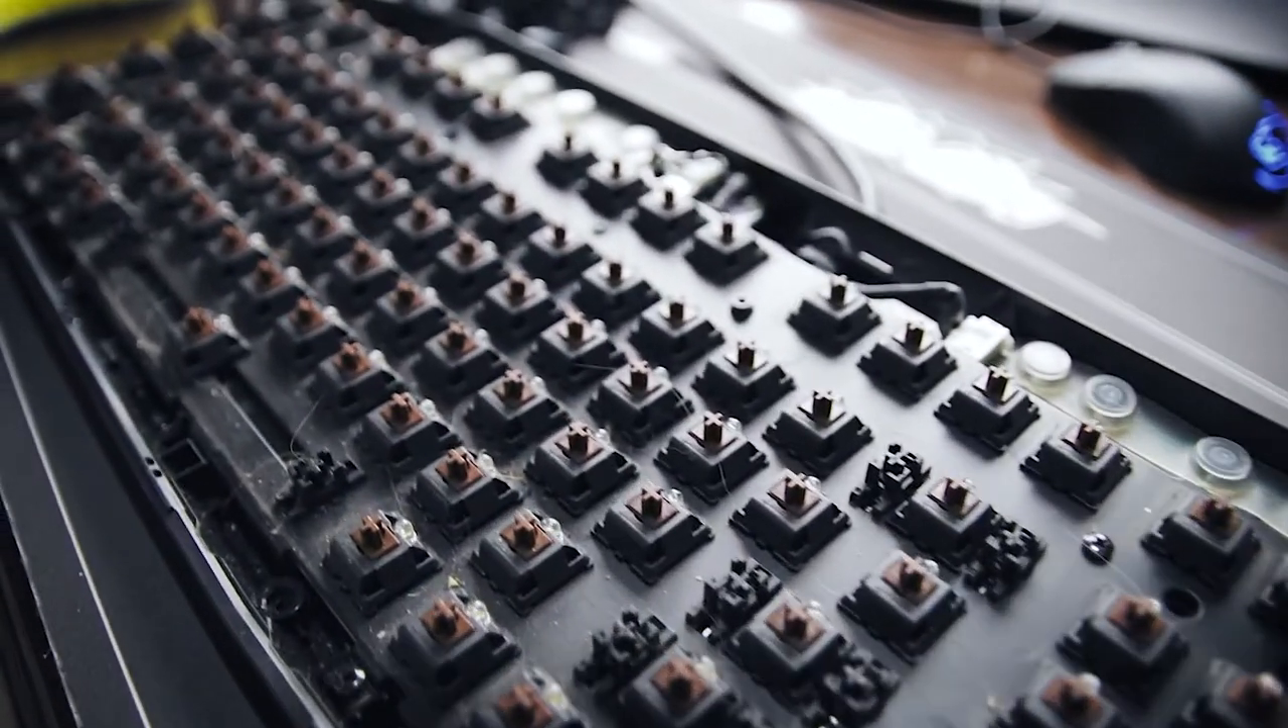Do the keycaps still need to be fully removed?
No.